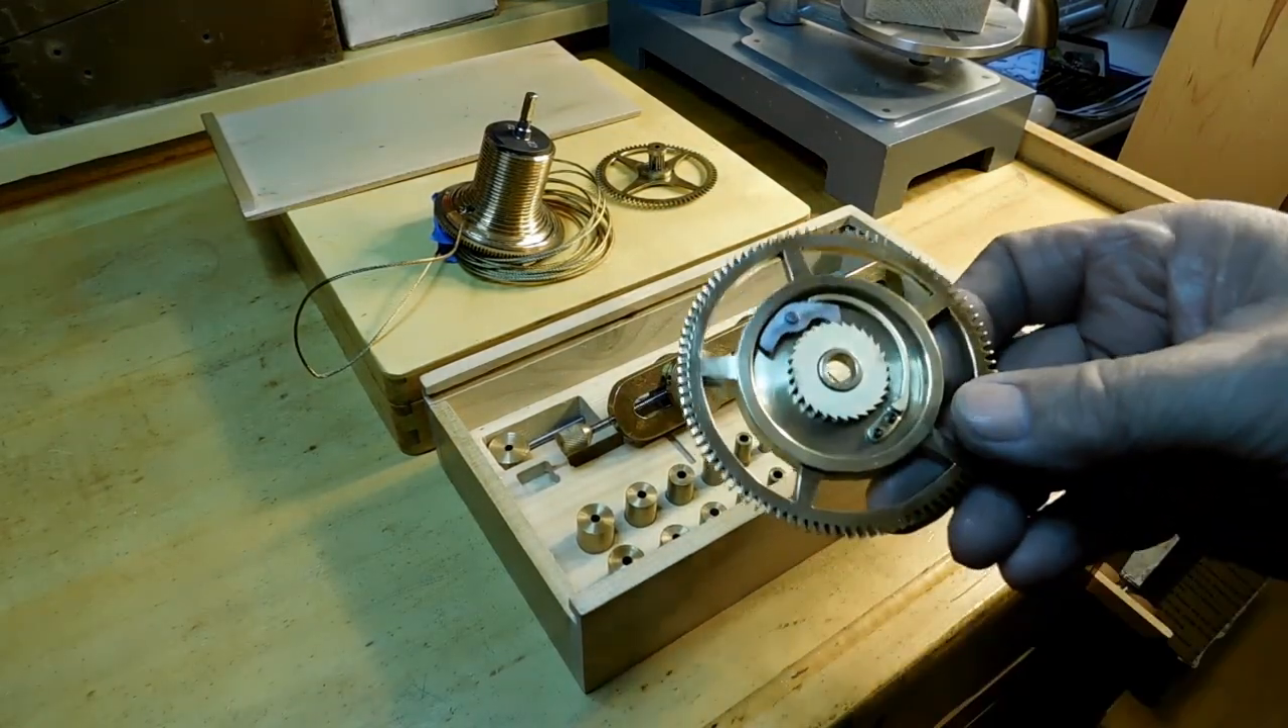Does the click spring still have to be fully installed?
No.